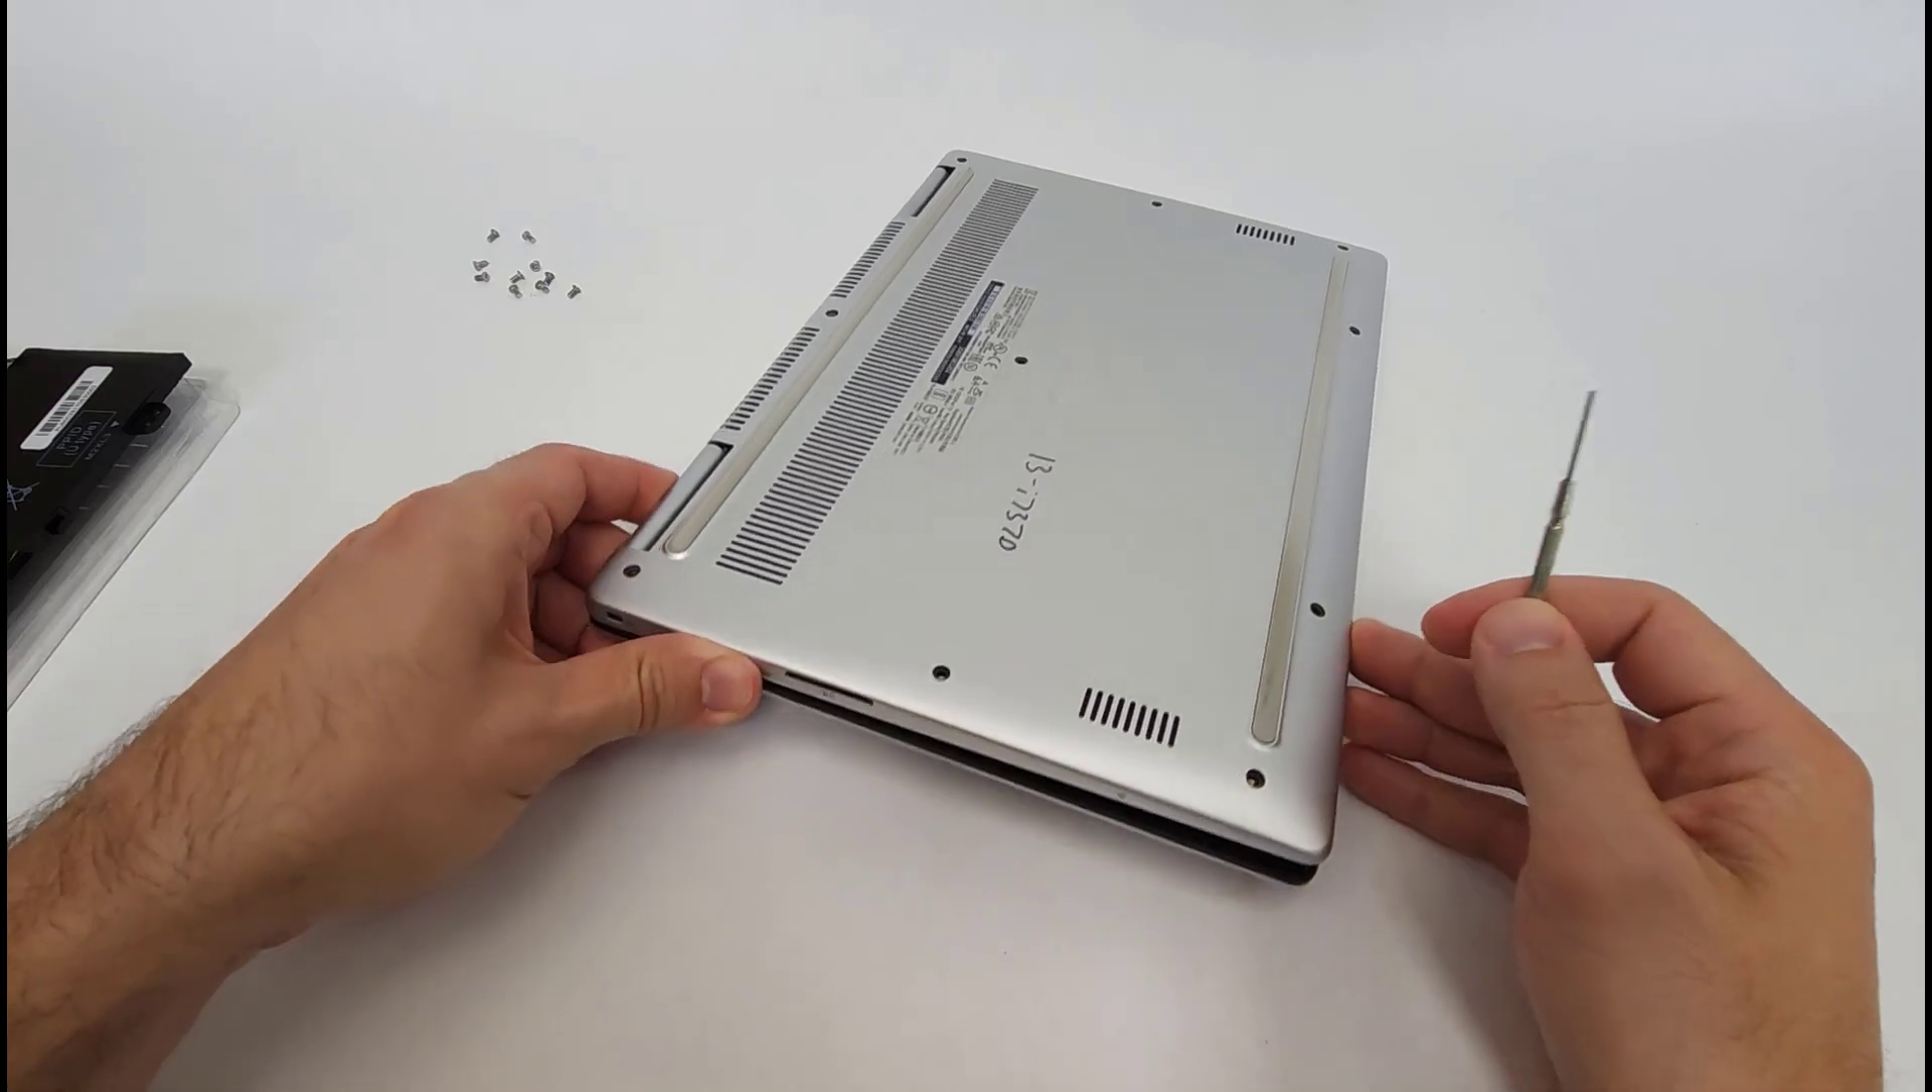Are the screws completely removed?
Yes.